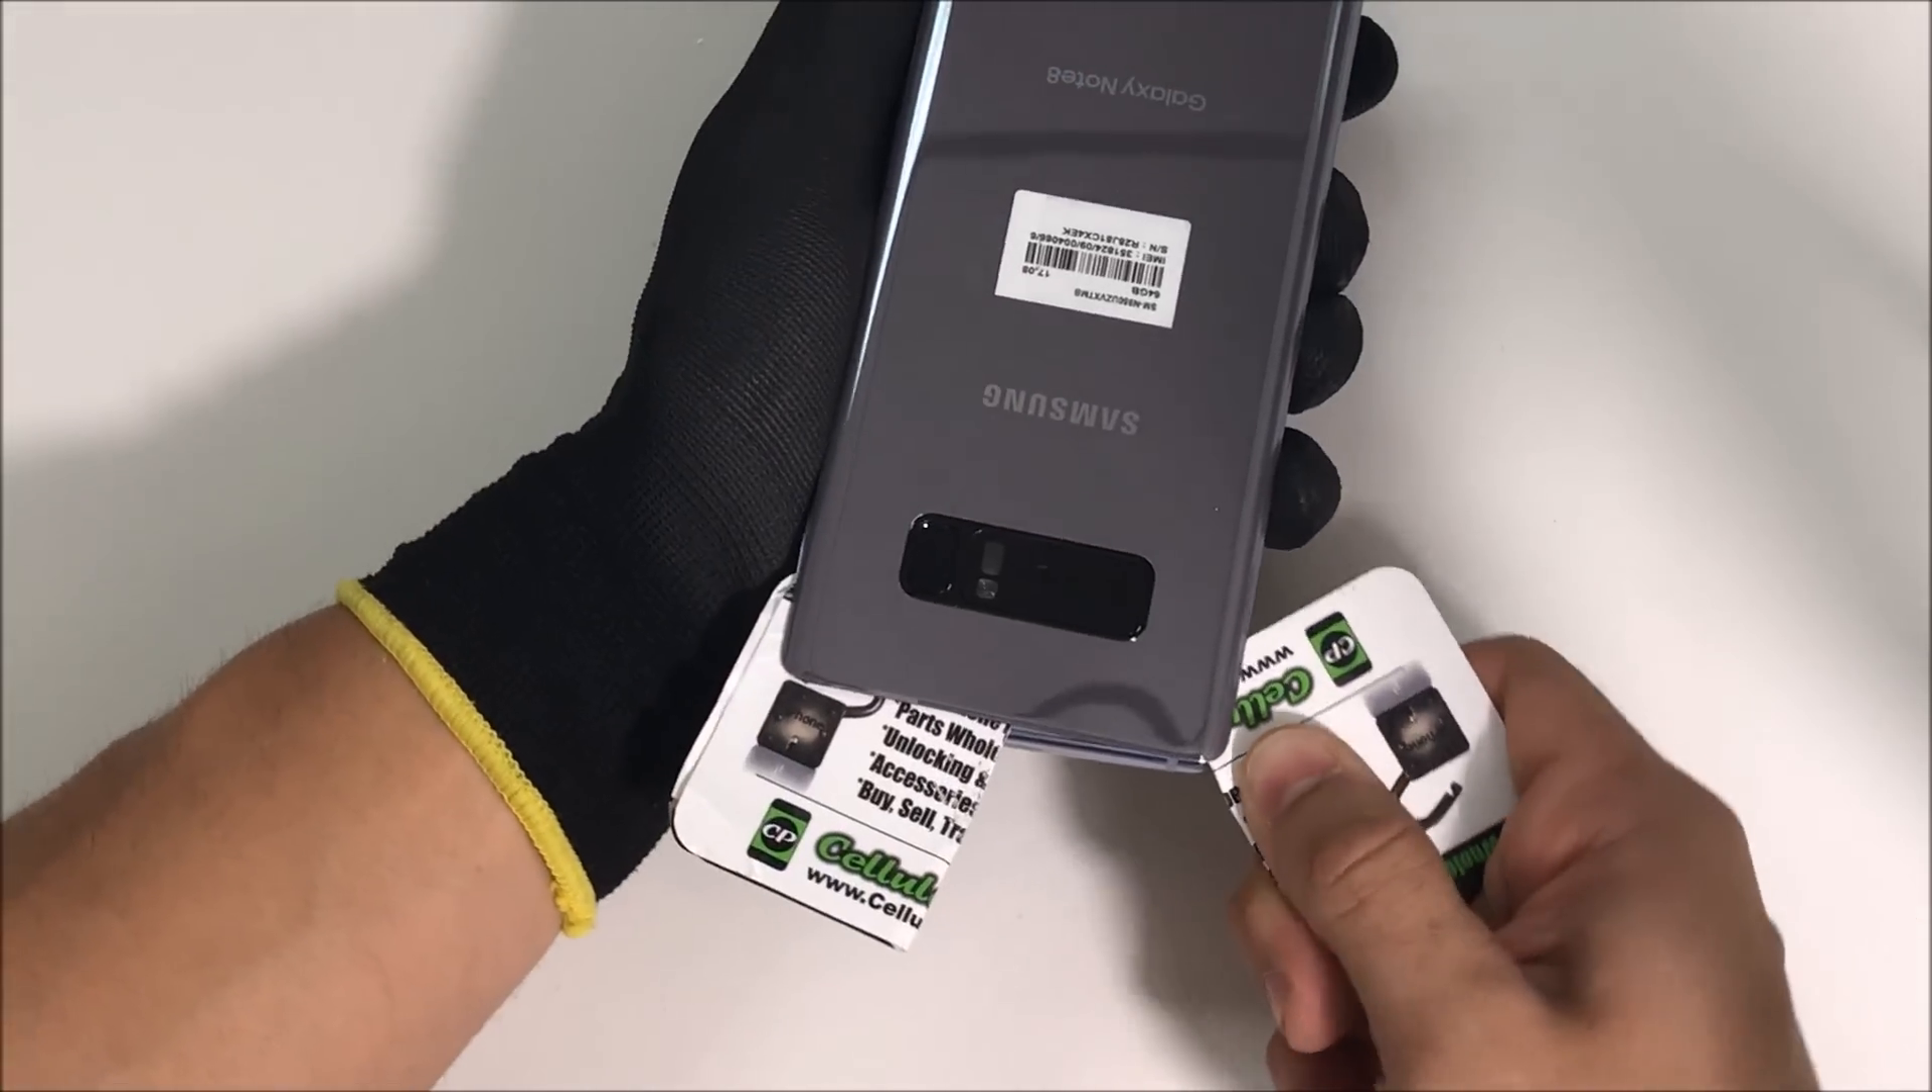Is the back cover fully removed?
No.